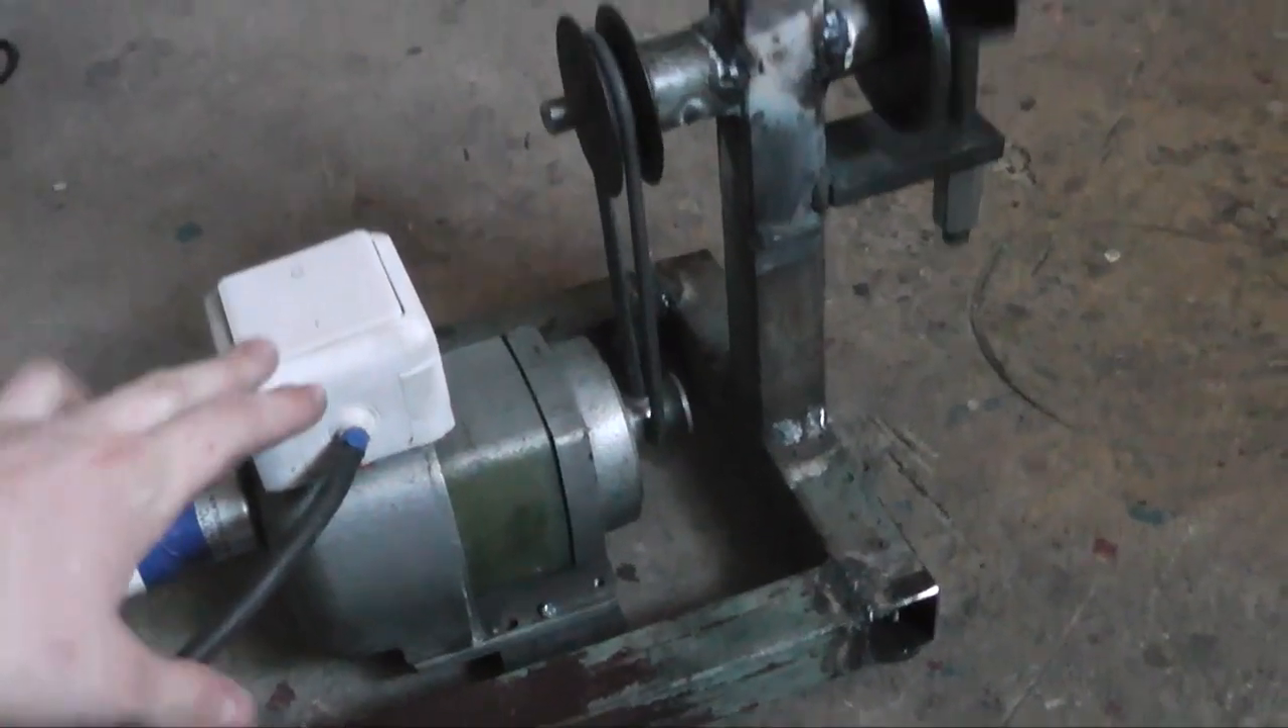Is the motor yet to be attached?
No.